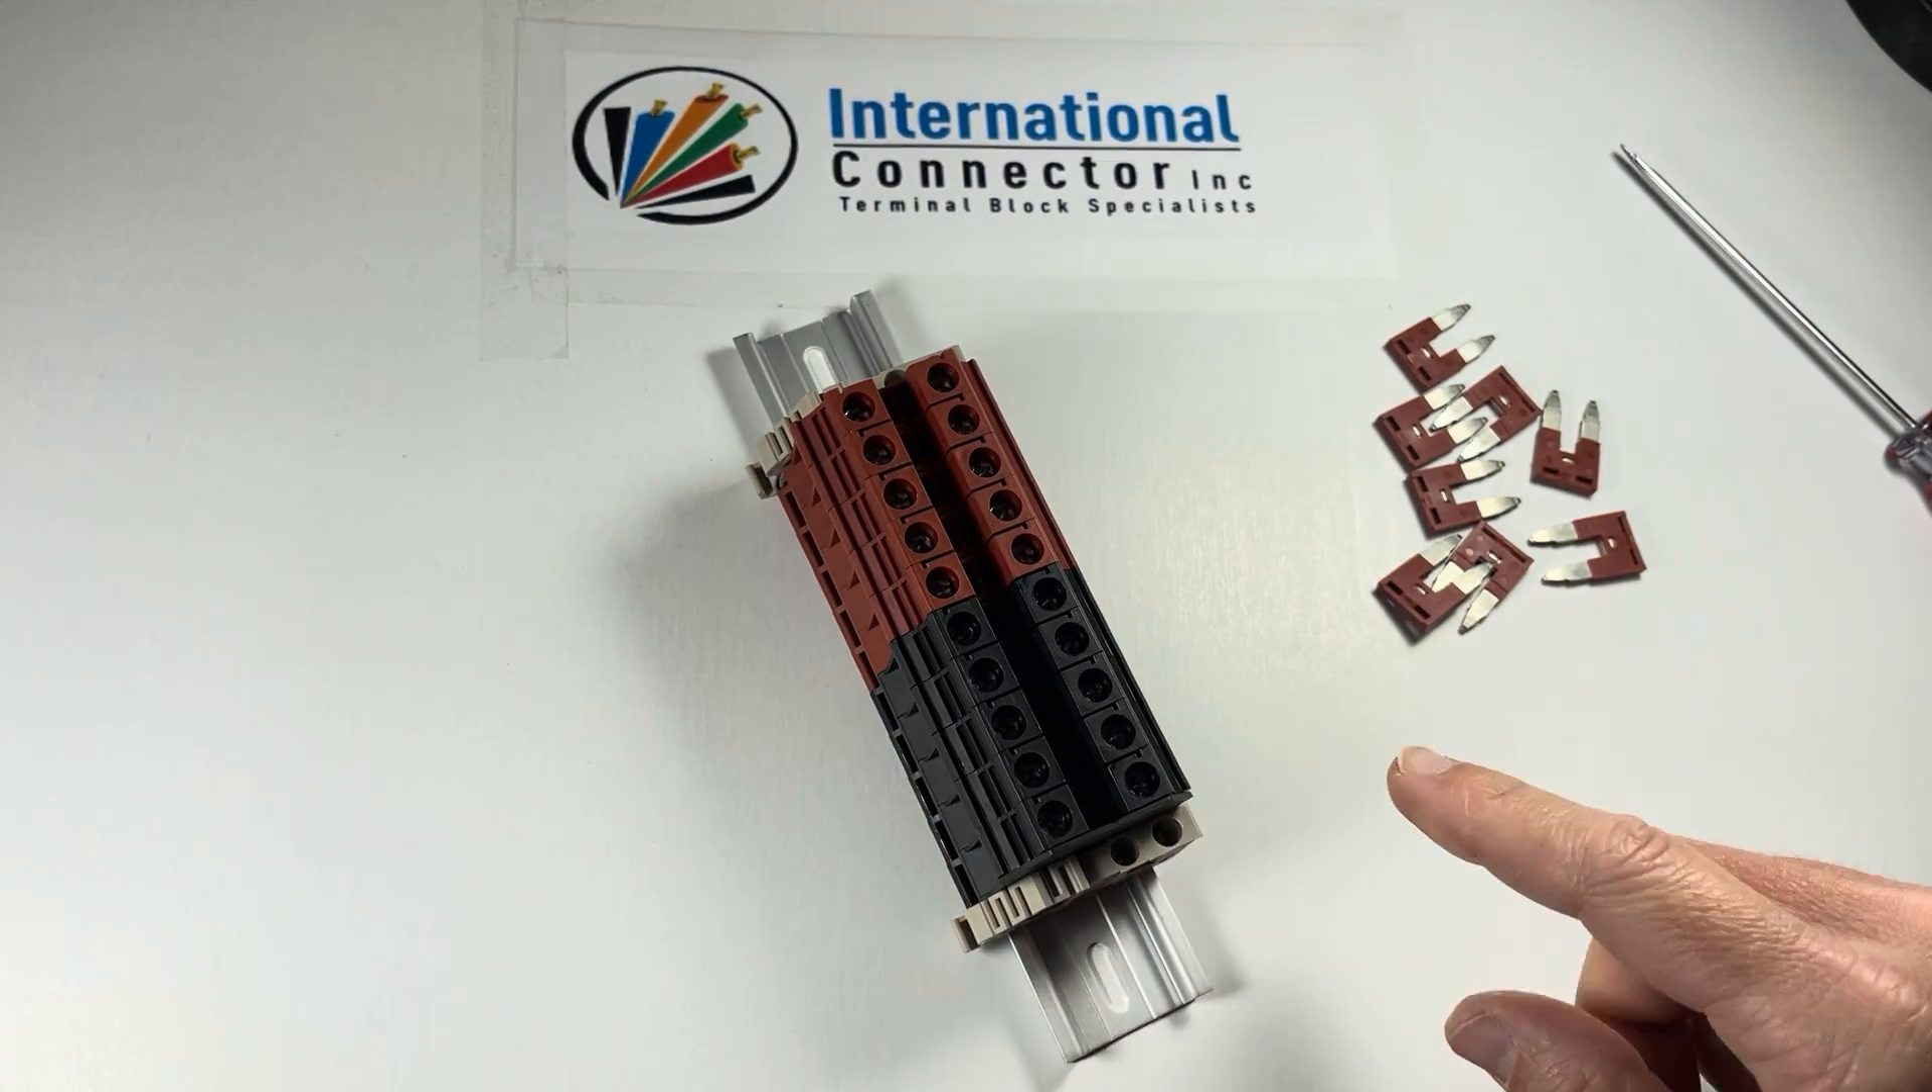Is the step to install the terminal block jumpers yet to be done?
Yes.